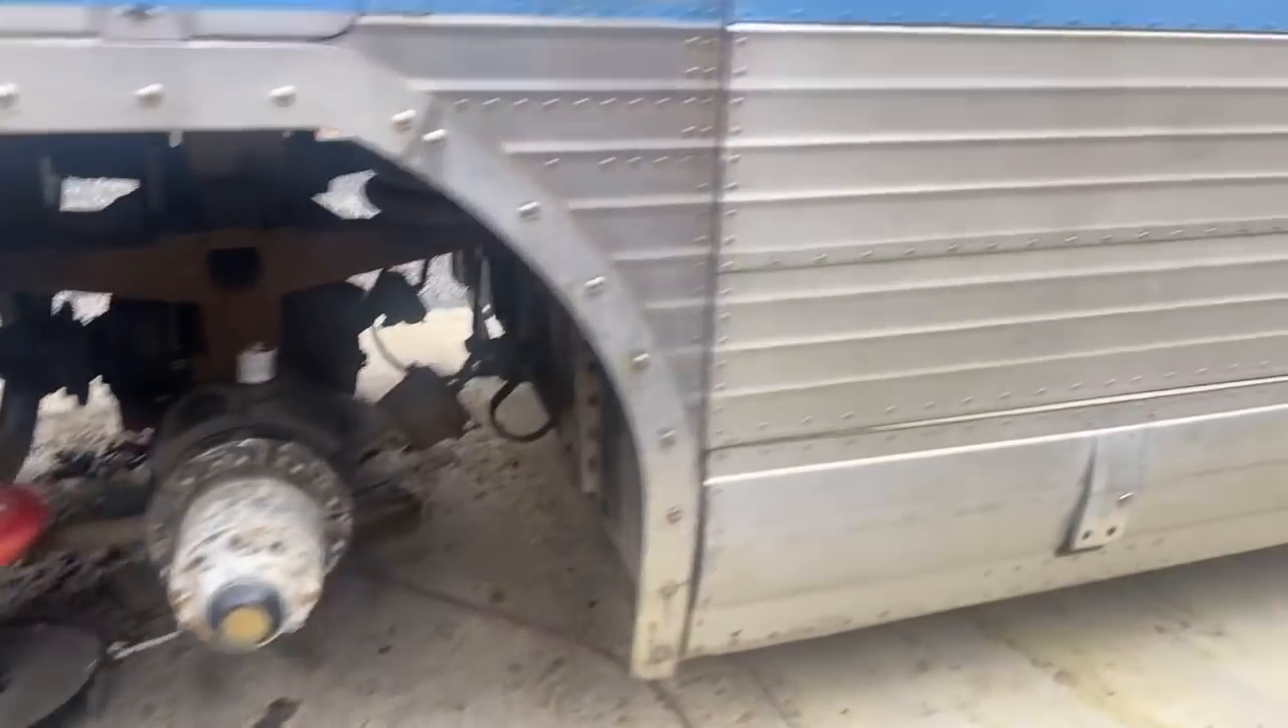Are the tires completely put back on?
No.